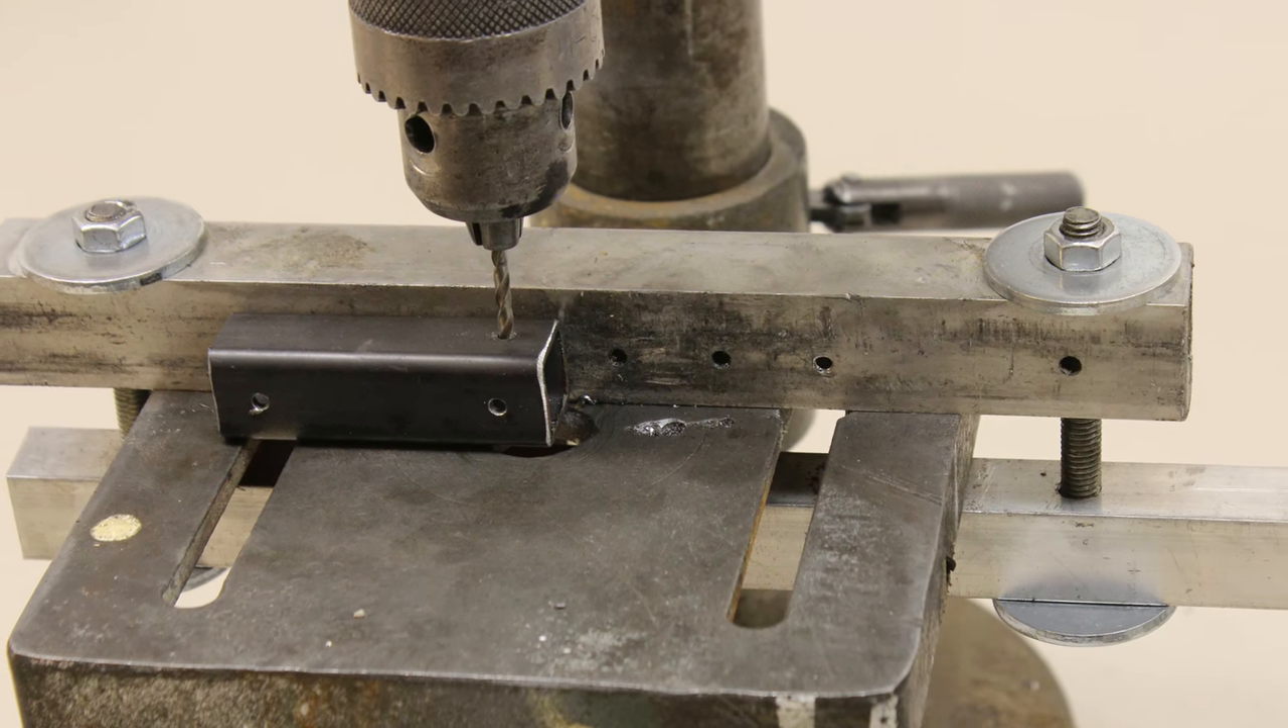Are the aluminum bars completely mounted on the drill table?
Yes.